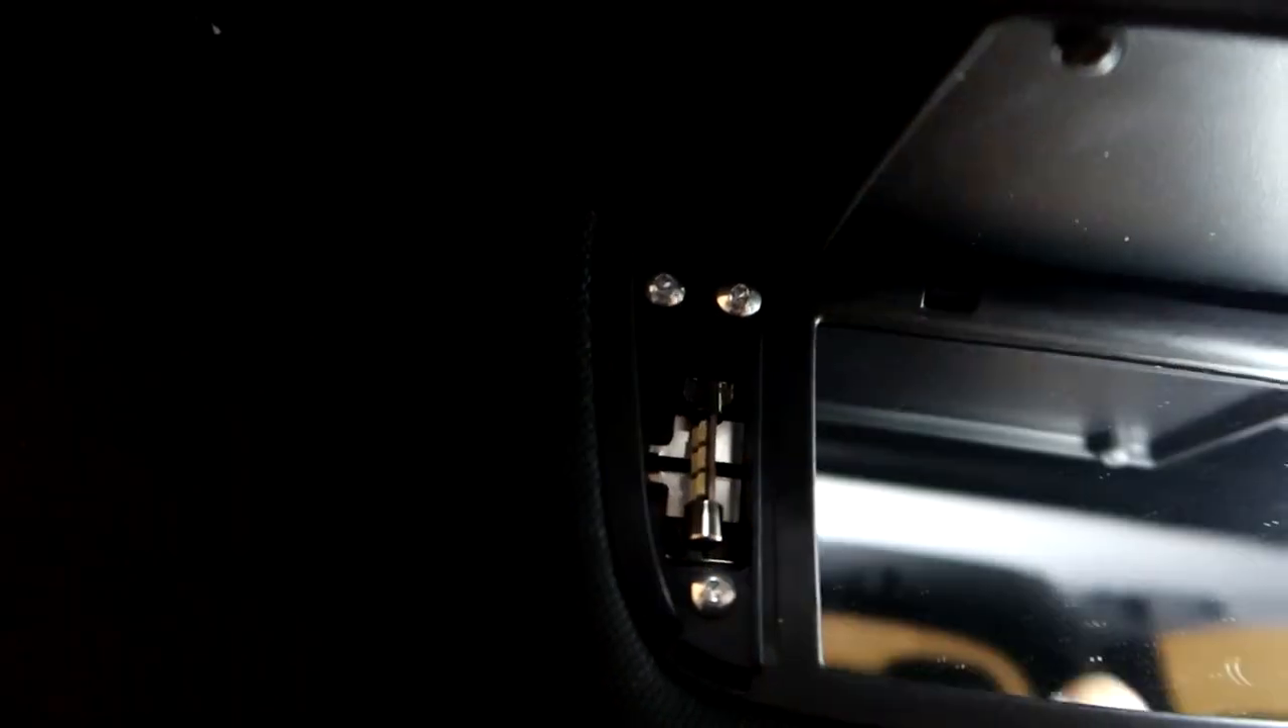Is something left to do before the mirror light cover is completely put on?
Yes.